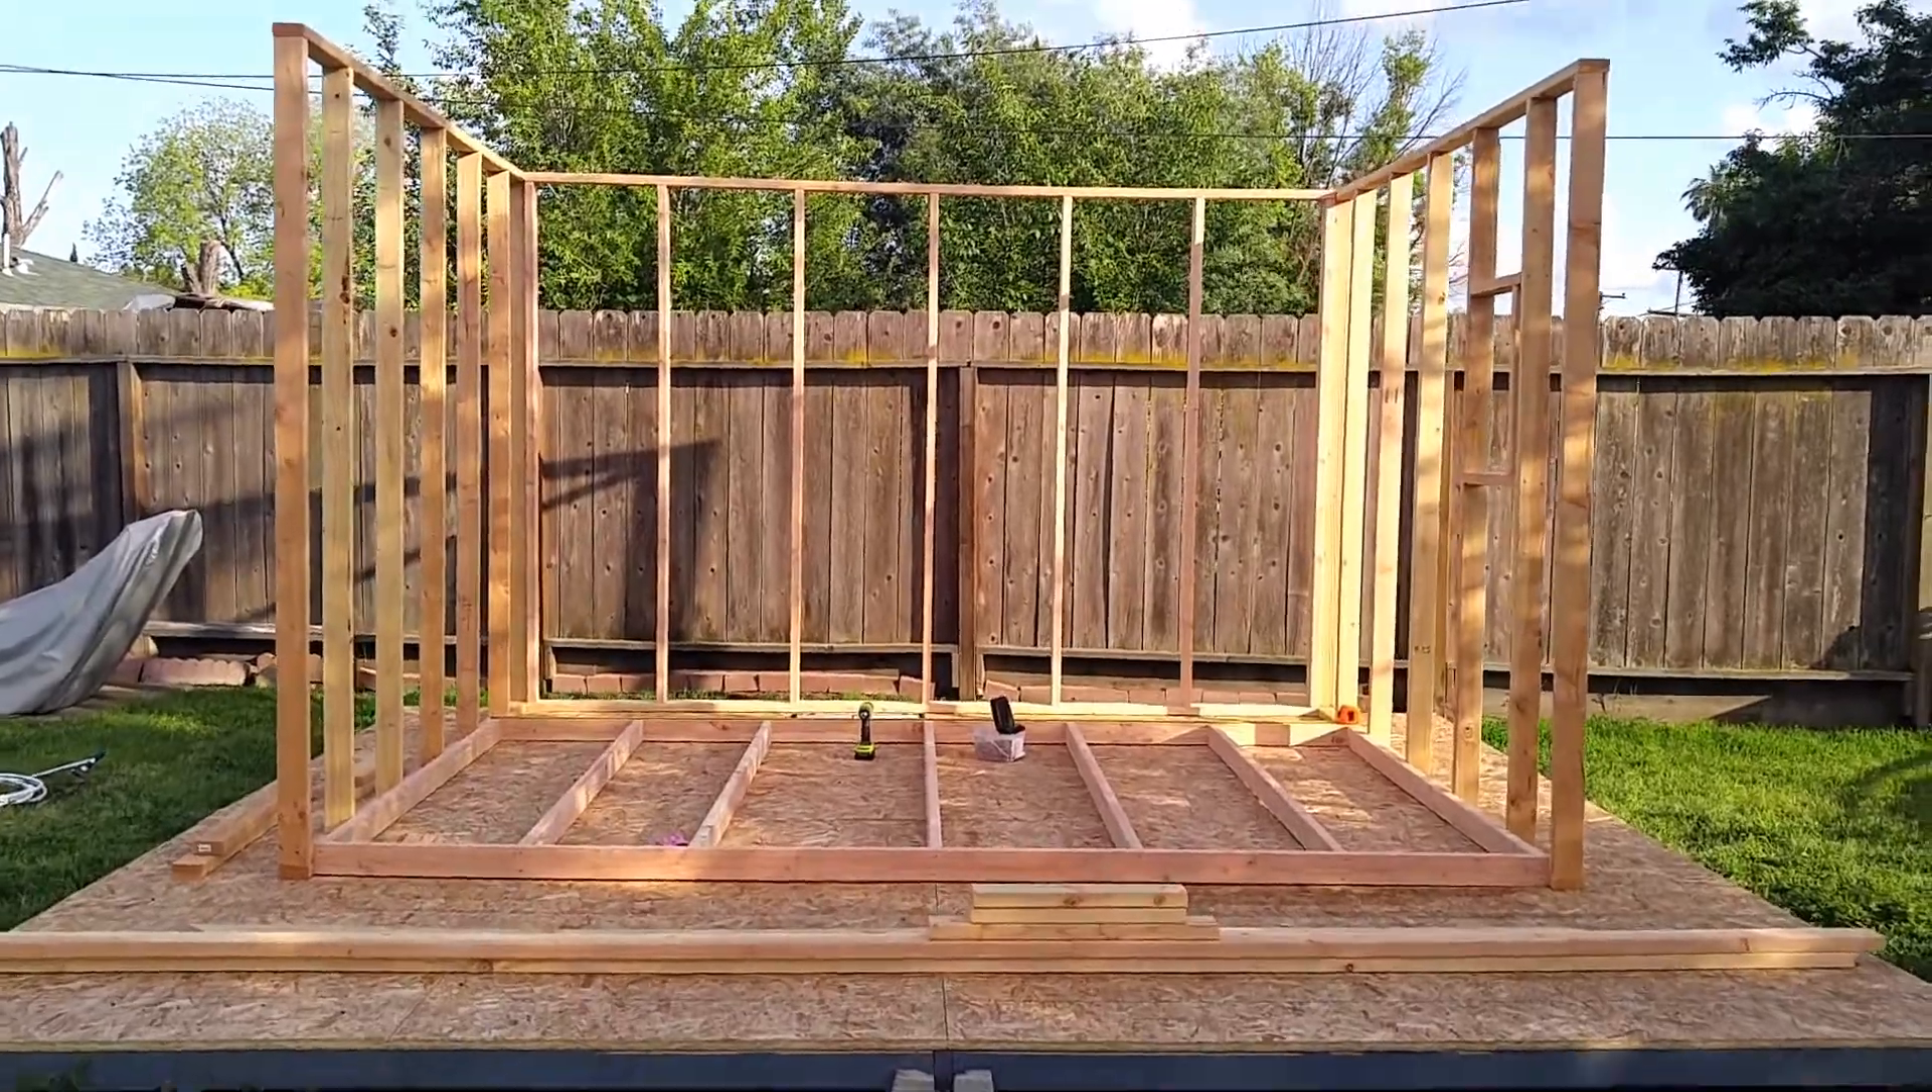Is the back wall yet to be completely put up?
No.